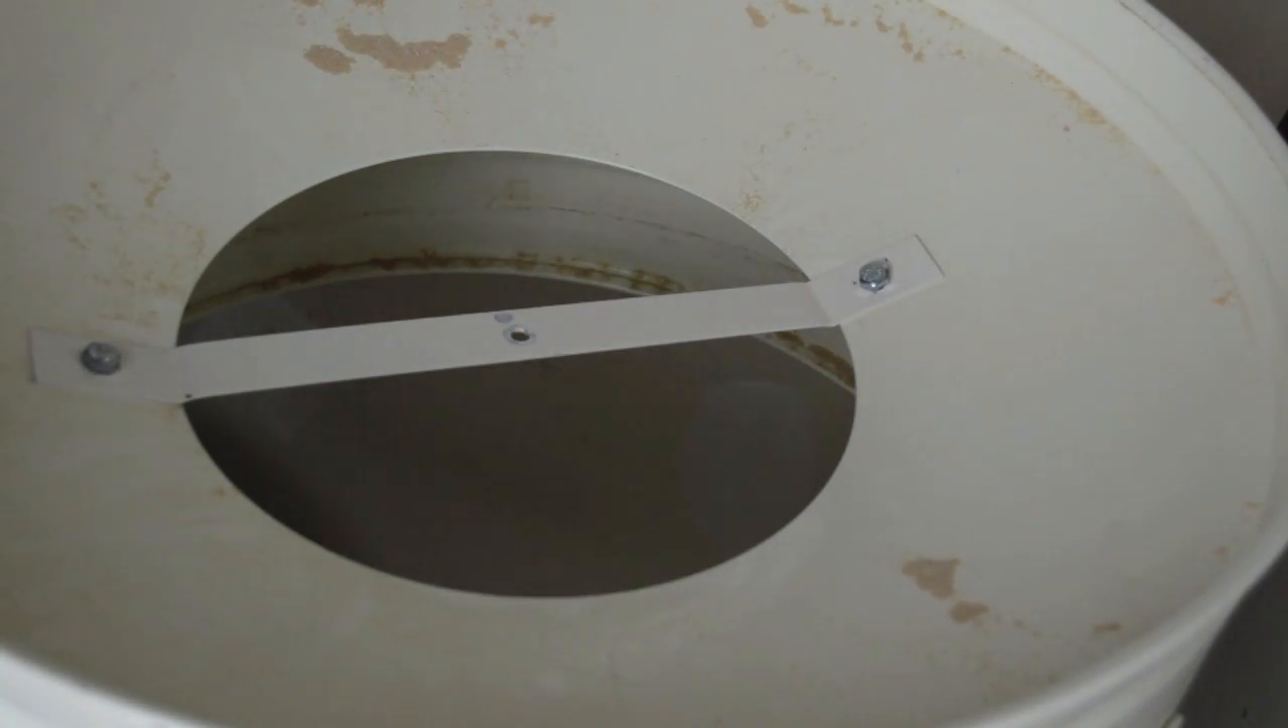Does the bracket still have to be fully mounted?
No.